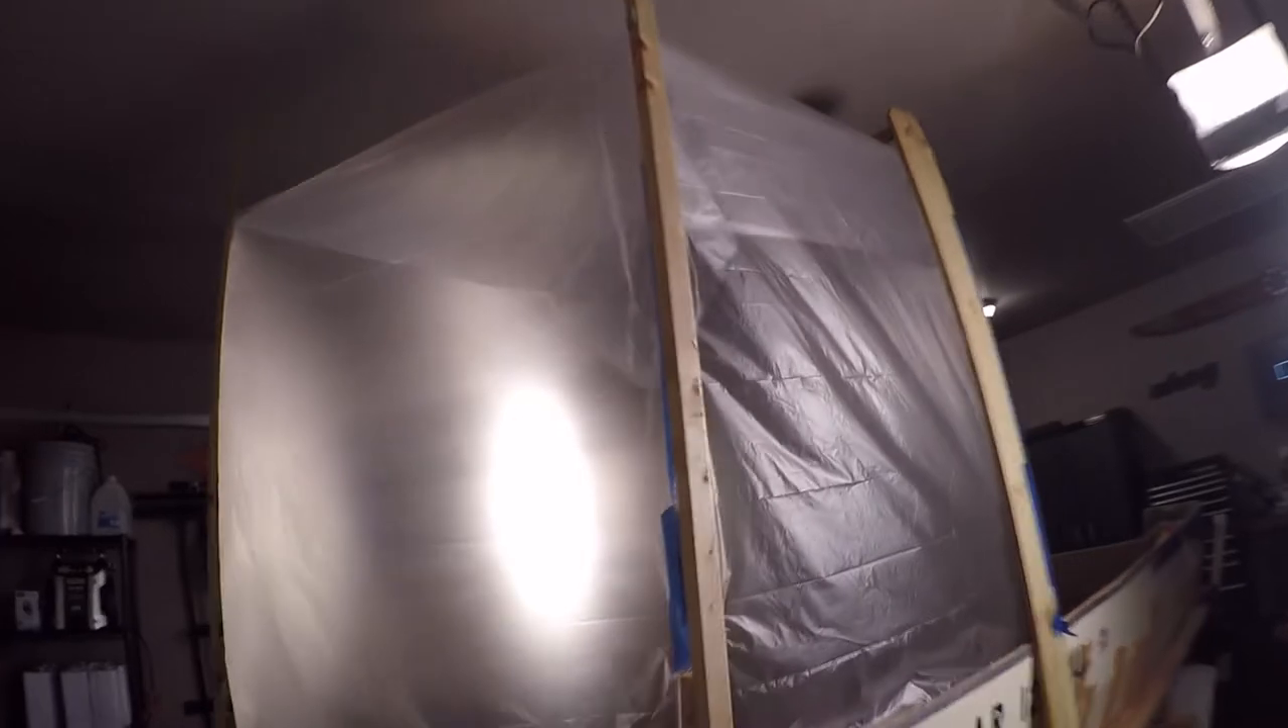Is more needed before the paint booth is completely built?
No.